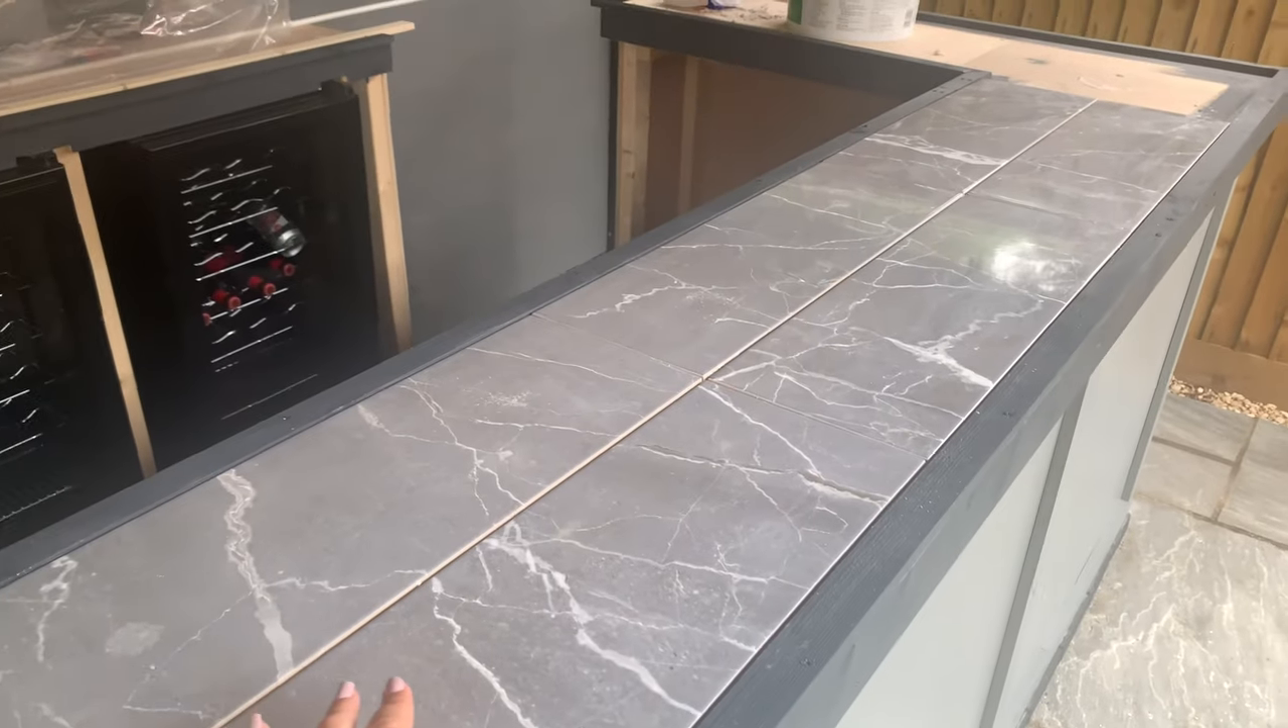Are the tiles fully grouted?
No.